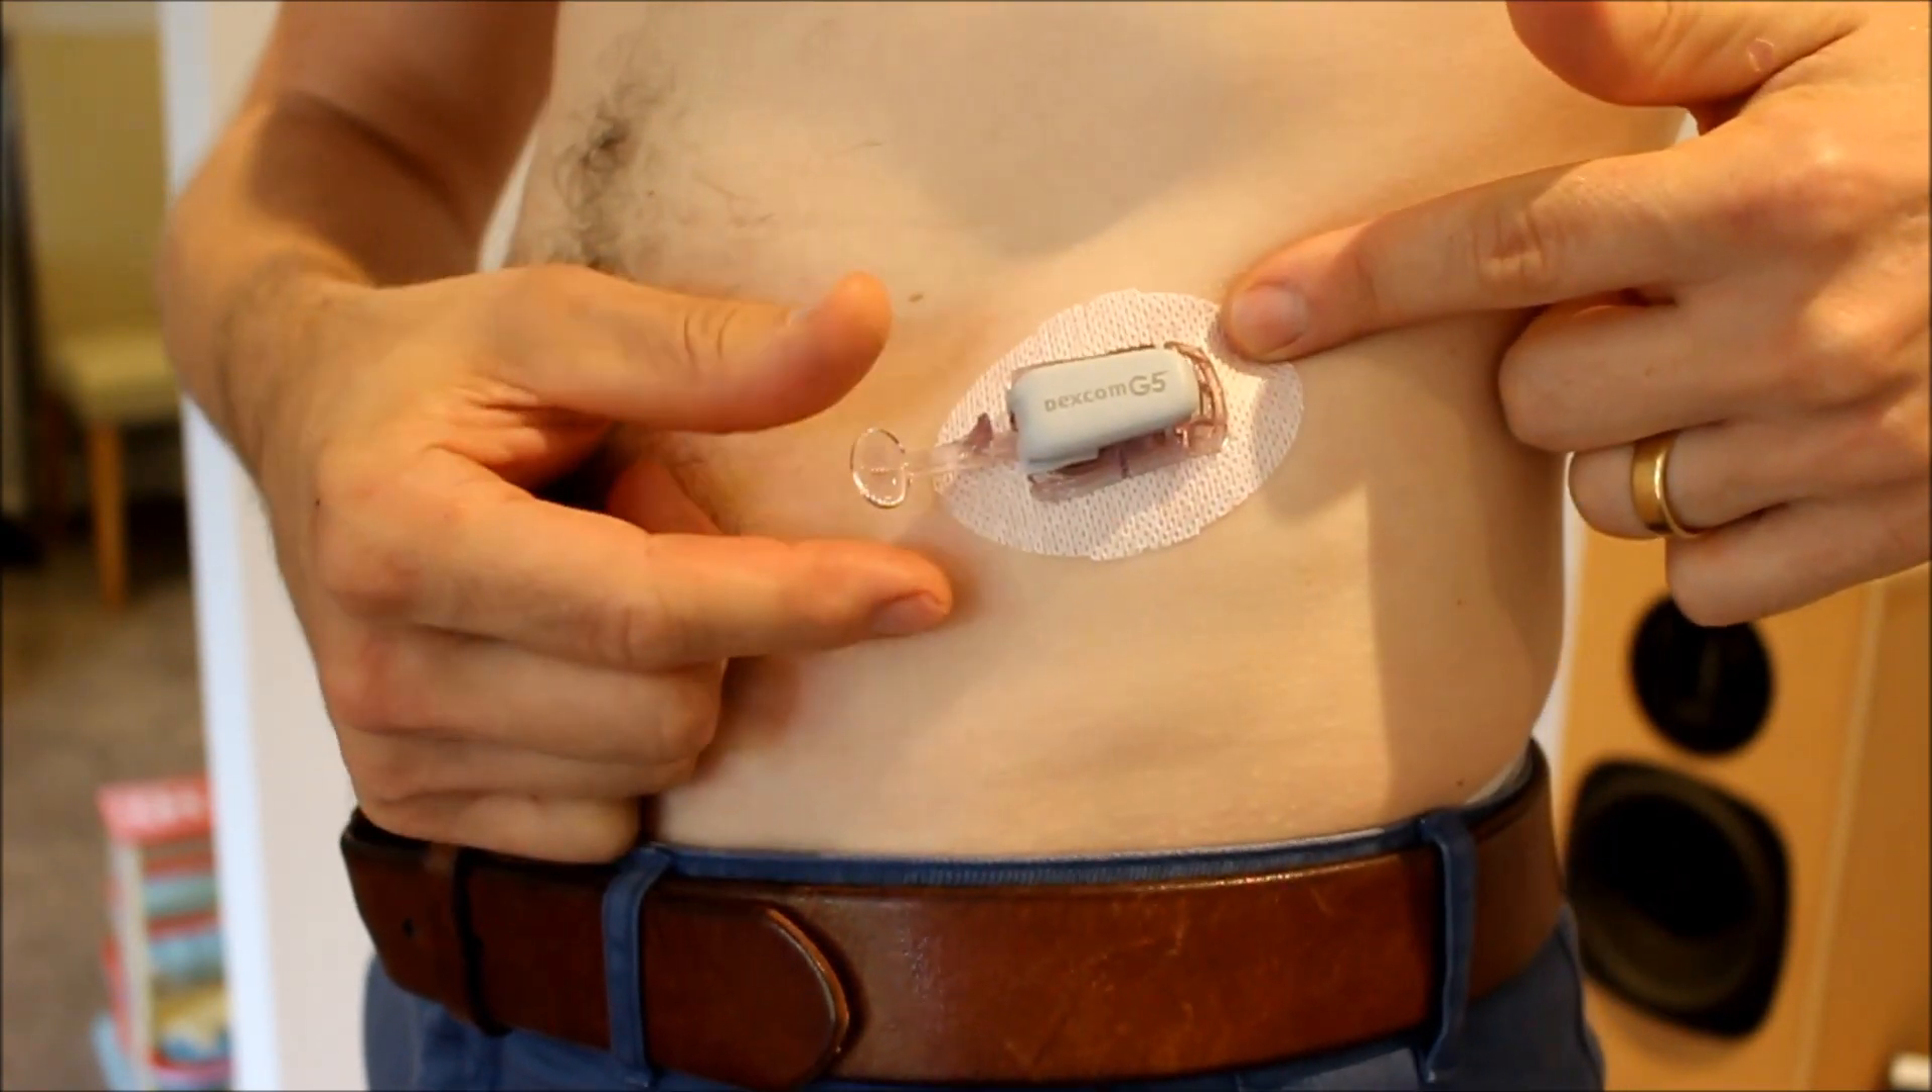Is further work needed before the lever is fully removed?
Yes.